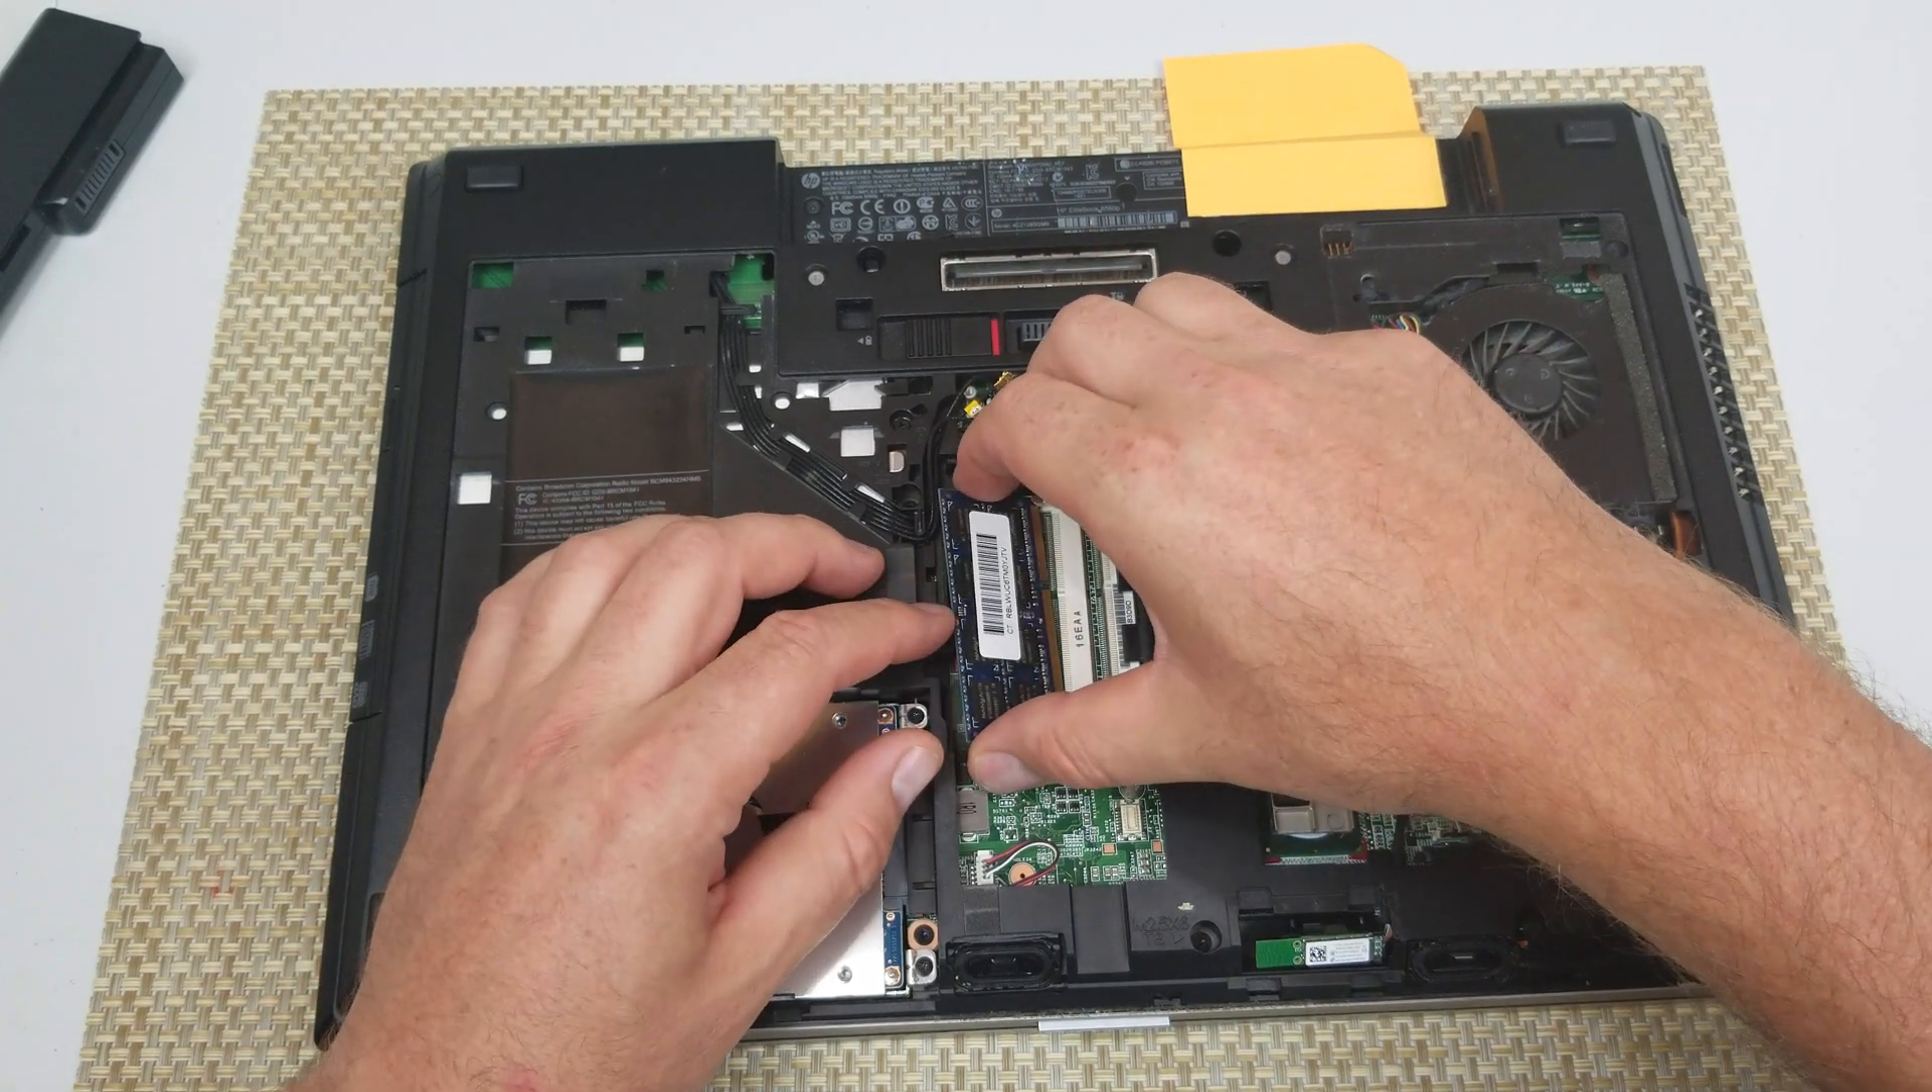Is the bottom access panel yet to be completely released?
No.